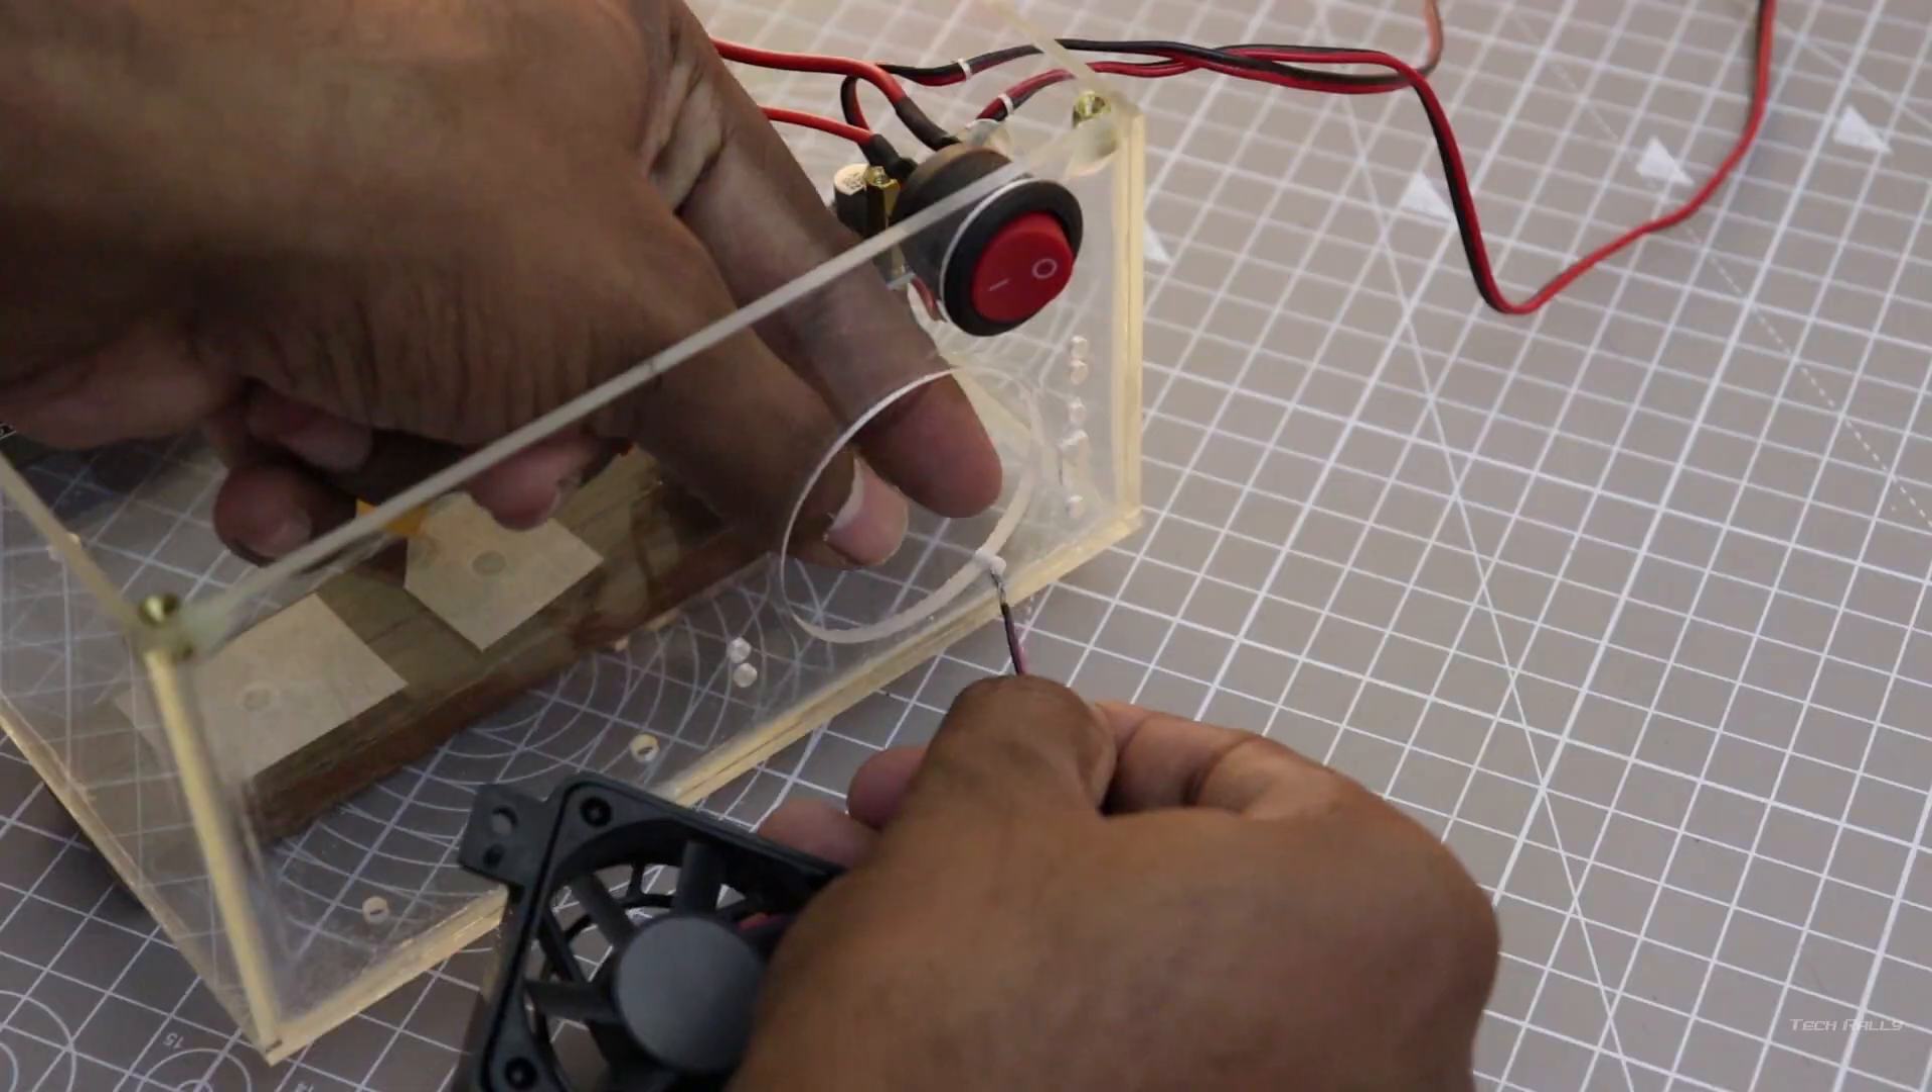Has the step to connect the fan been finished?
No.